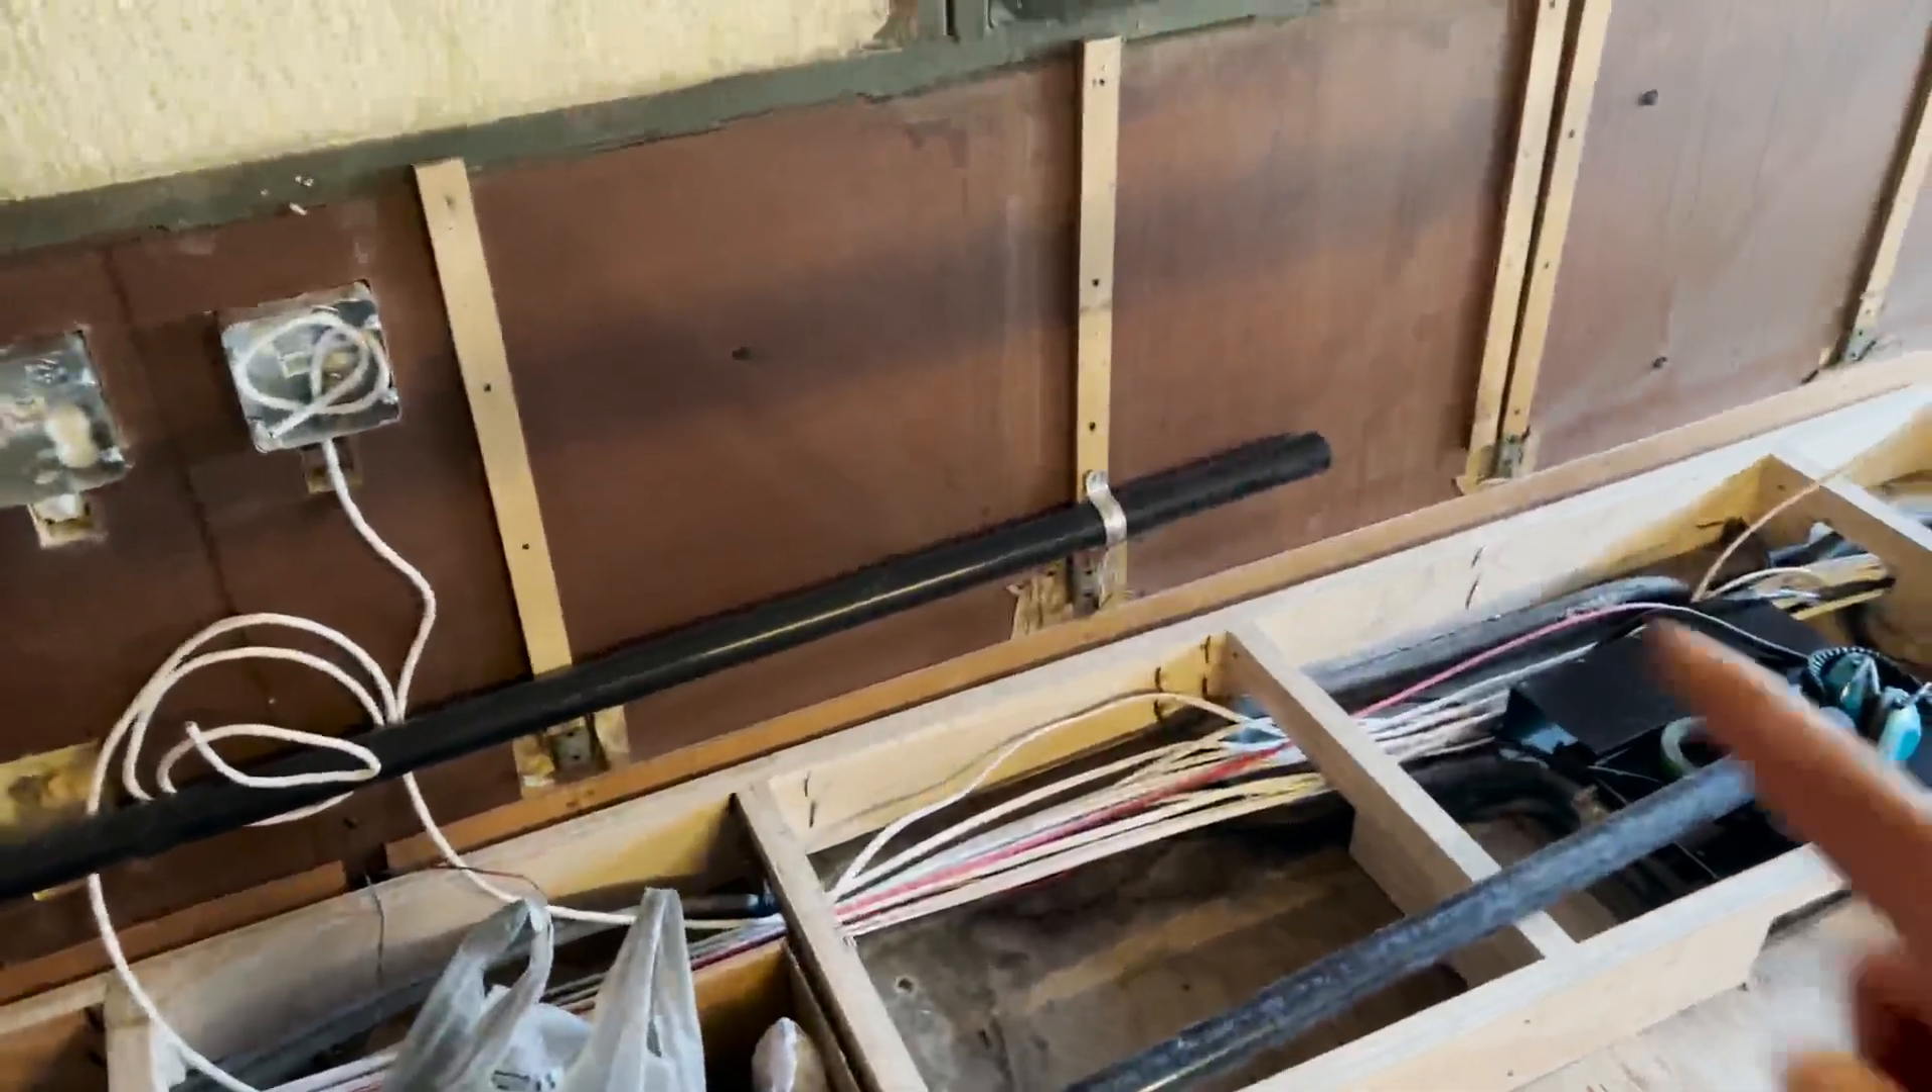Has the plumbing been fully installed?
No.